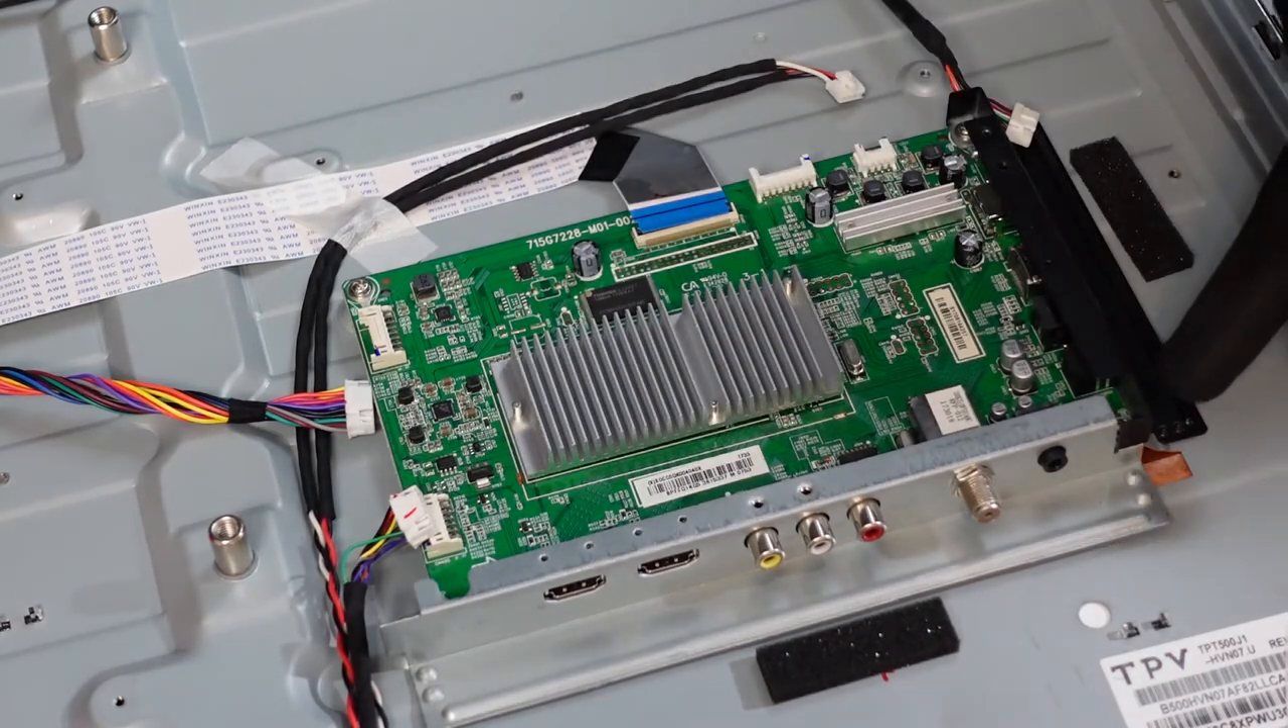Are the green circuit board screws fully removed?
No.